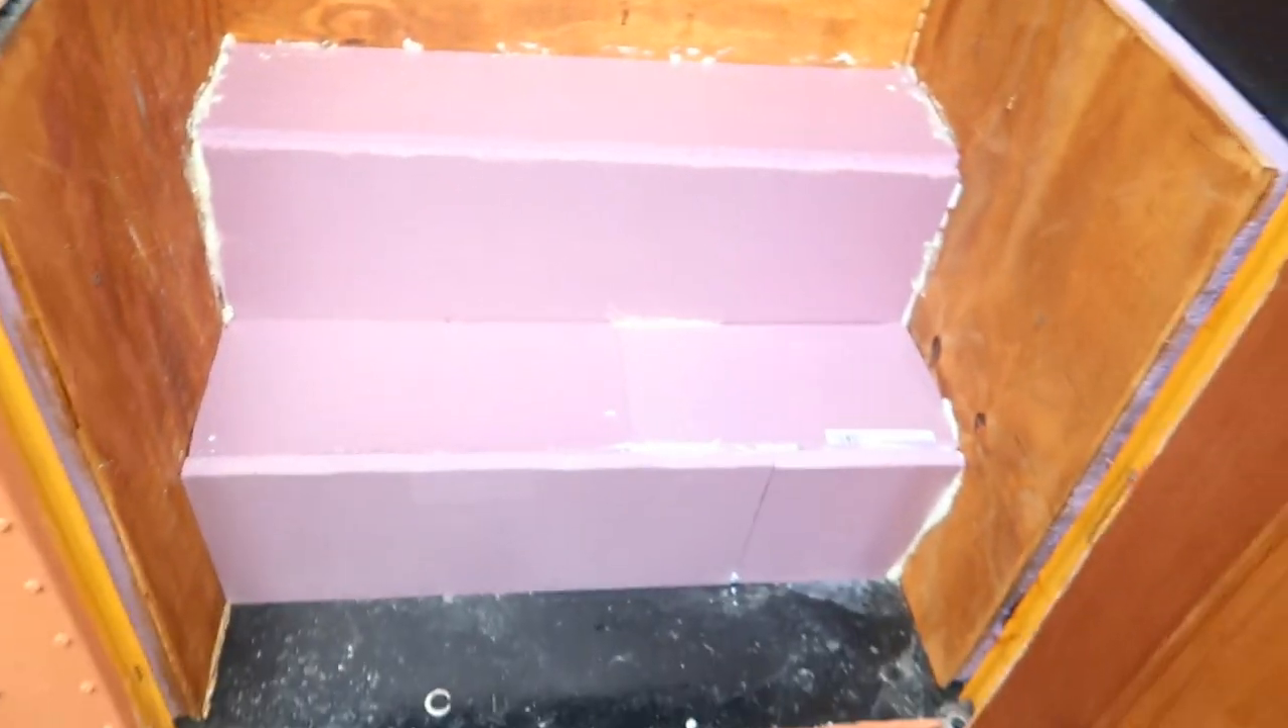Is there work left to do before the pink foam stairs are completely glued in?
No.